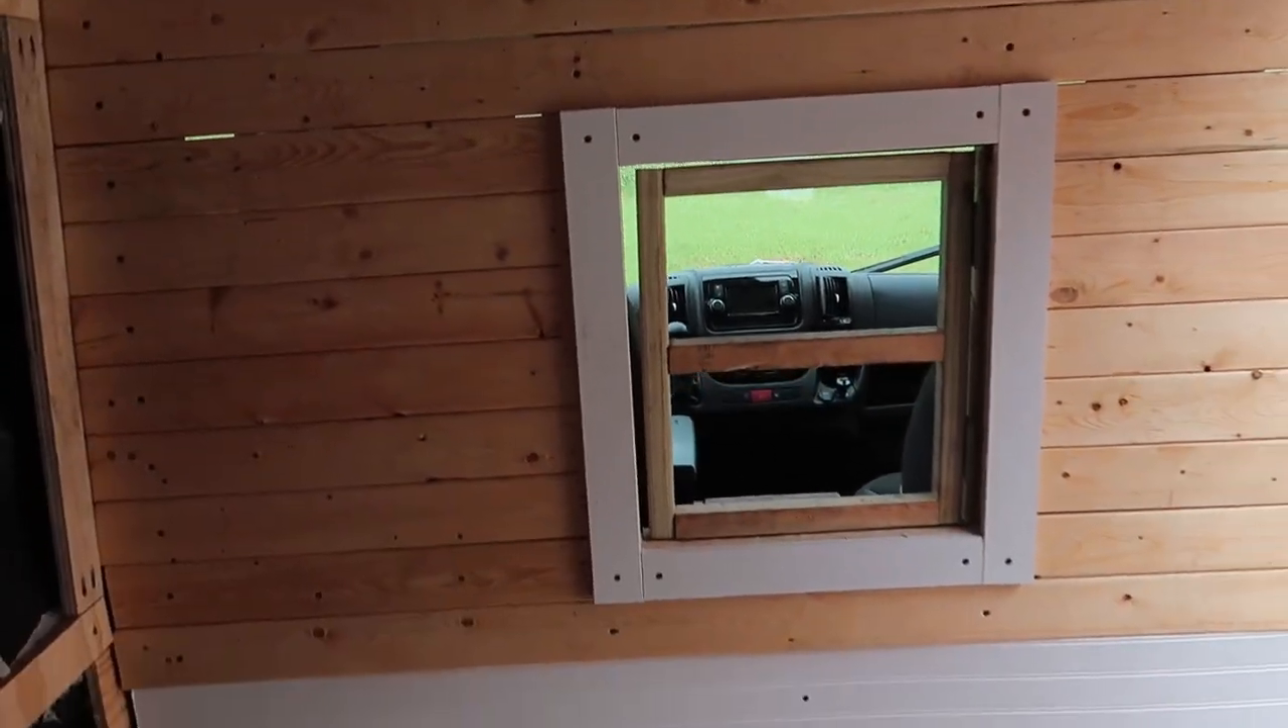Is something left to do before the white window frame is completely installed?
No.